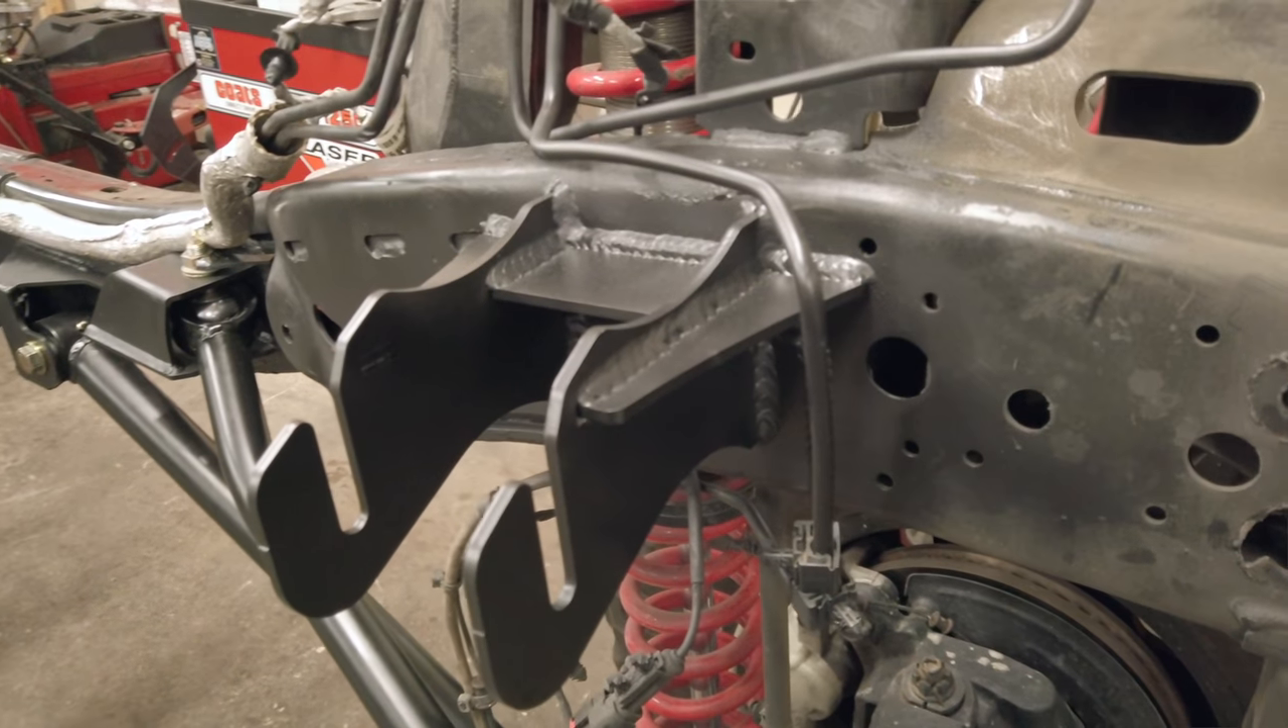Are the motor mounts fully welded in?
Yes.